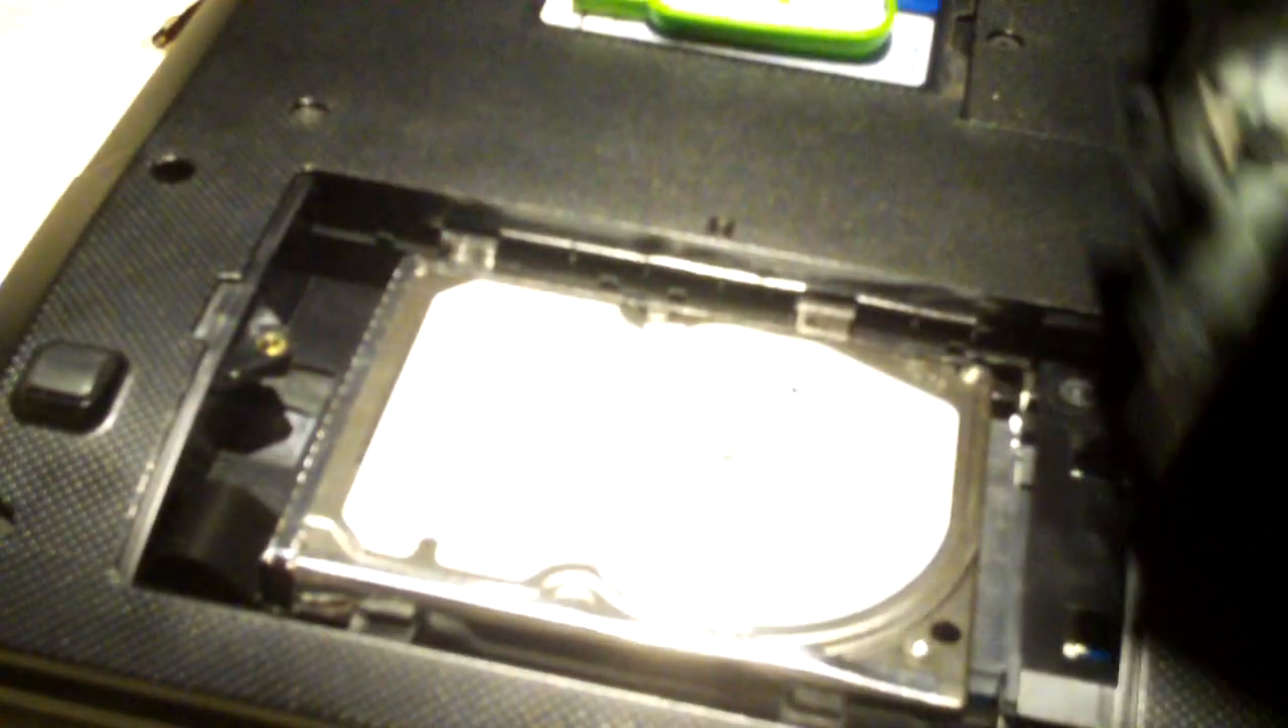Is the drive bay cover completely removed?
Yes.